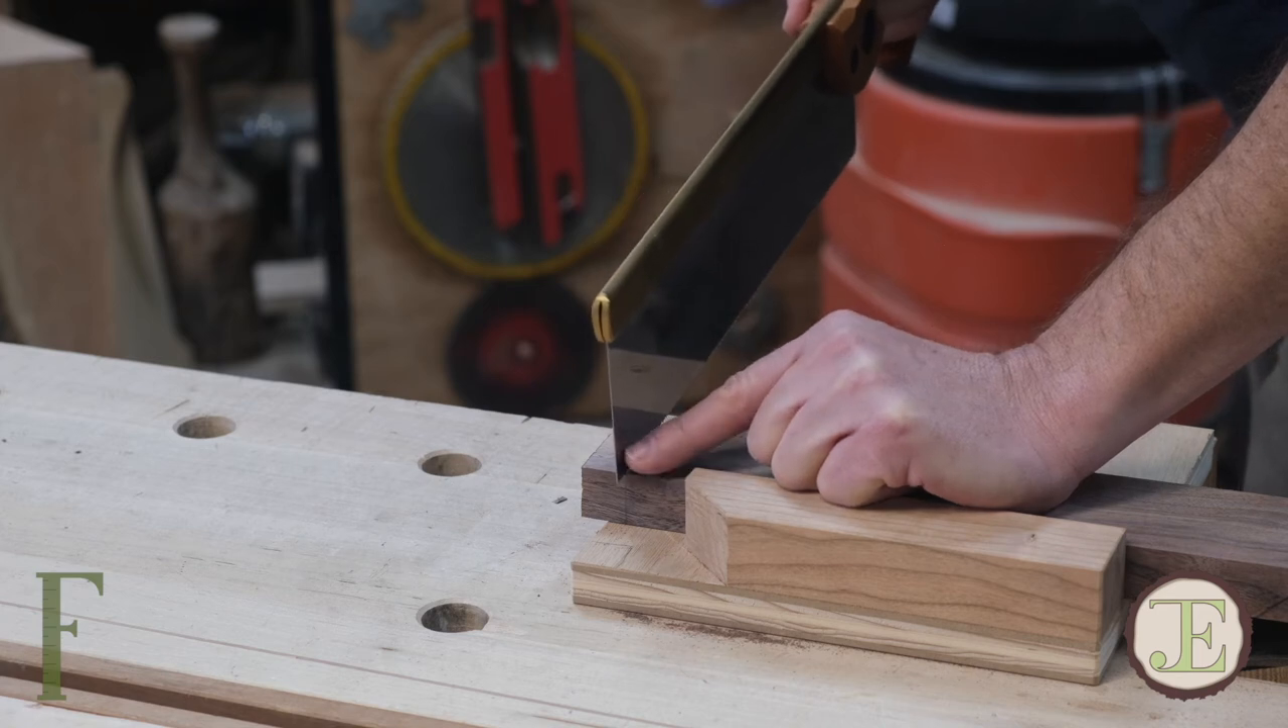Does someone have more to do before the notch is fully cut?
Yes.